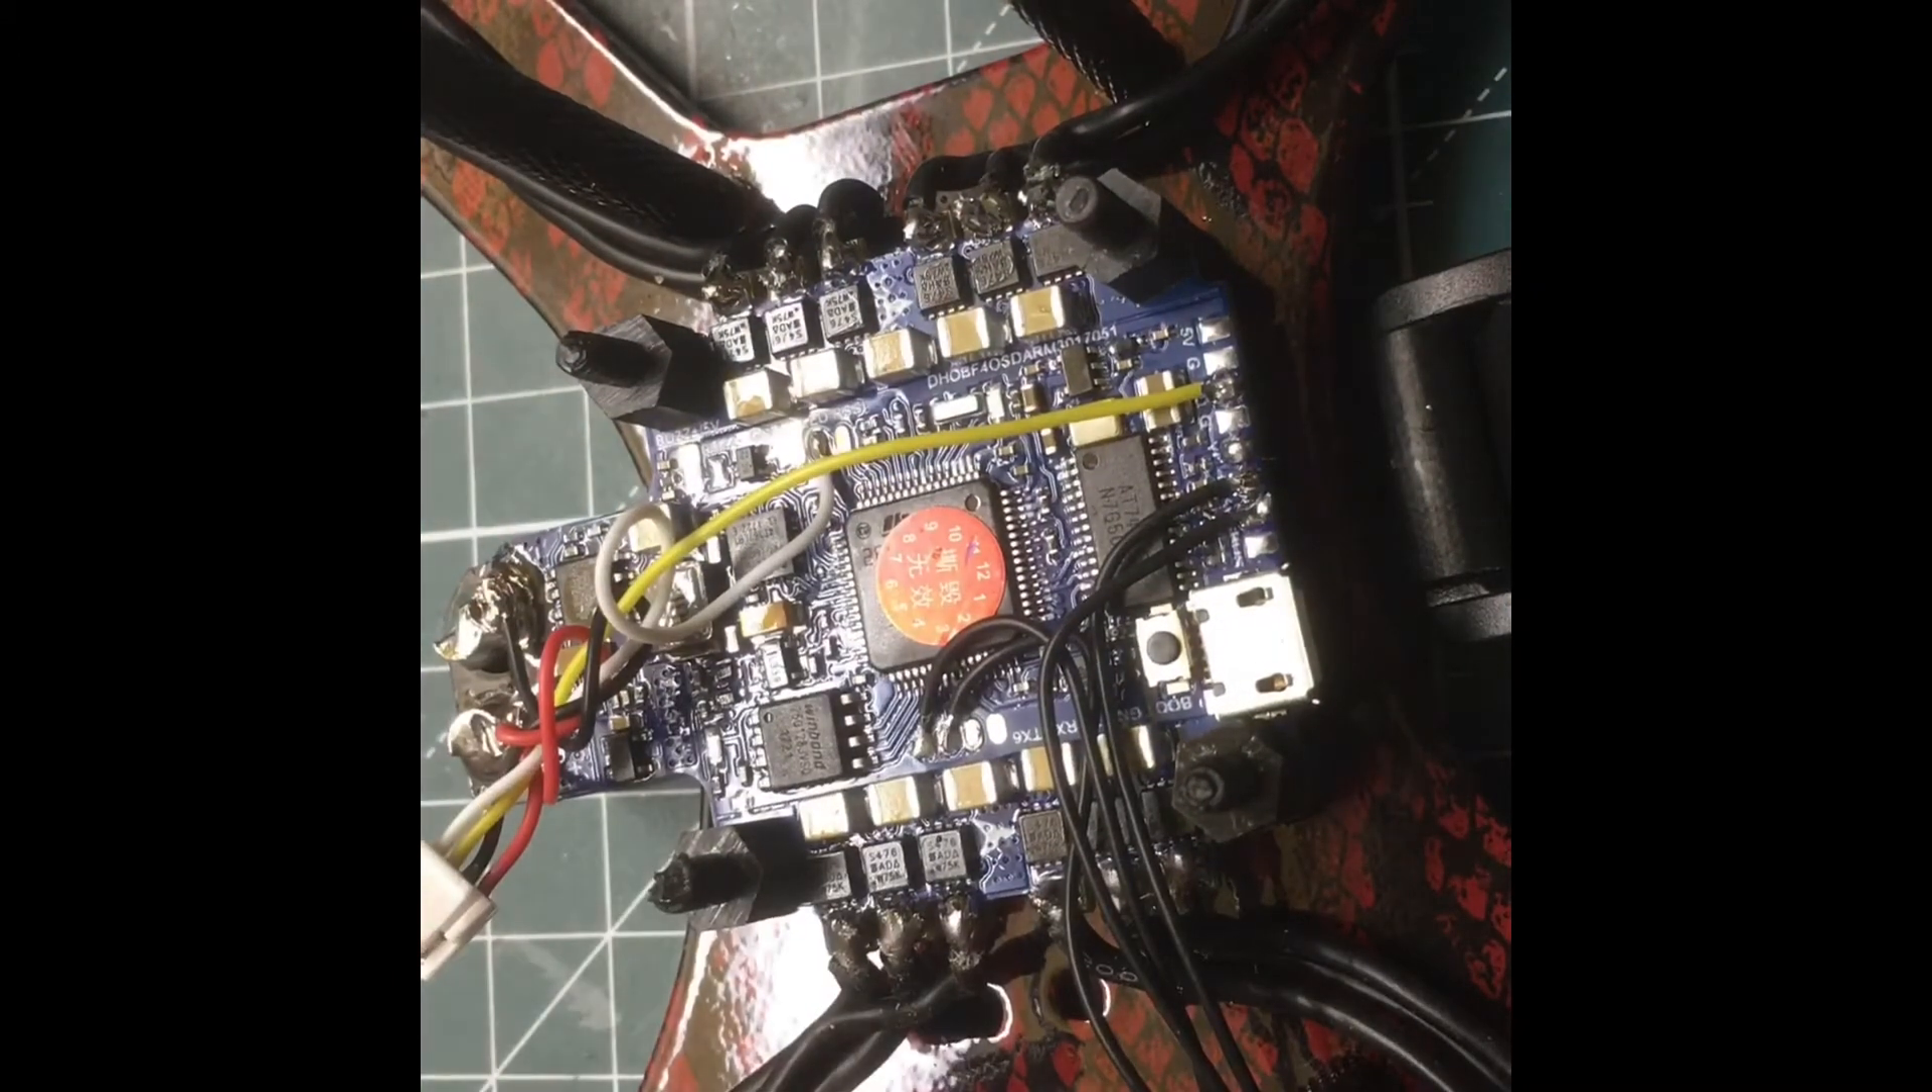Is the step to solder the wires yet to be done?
No.